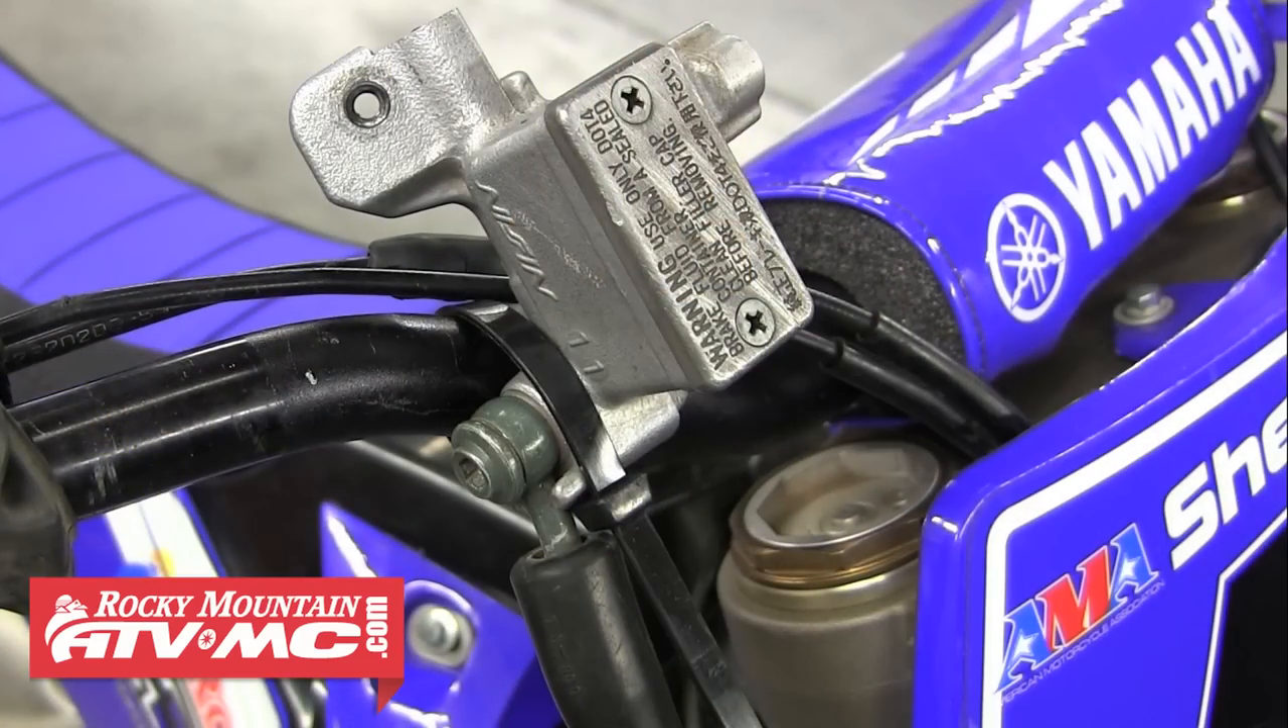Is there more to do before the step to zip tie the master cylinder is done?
No.